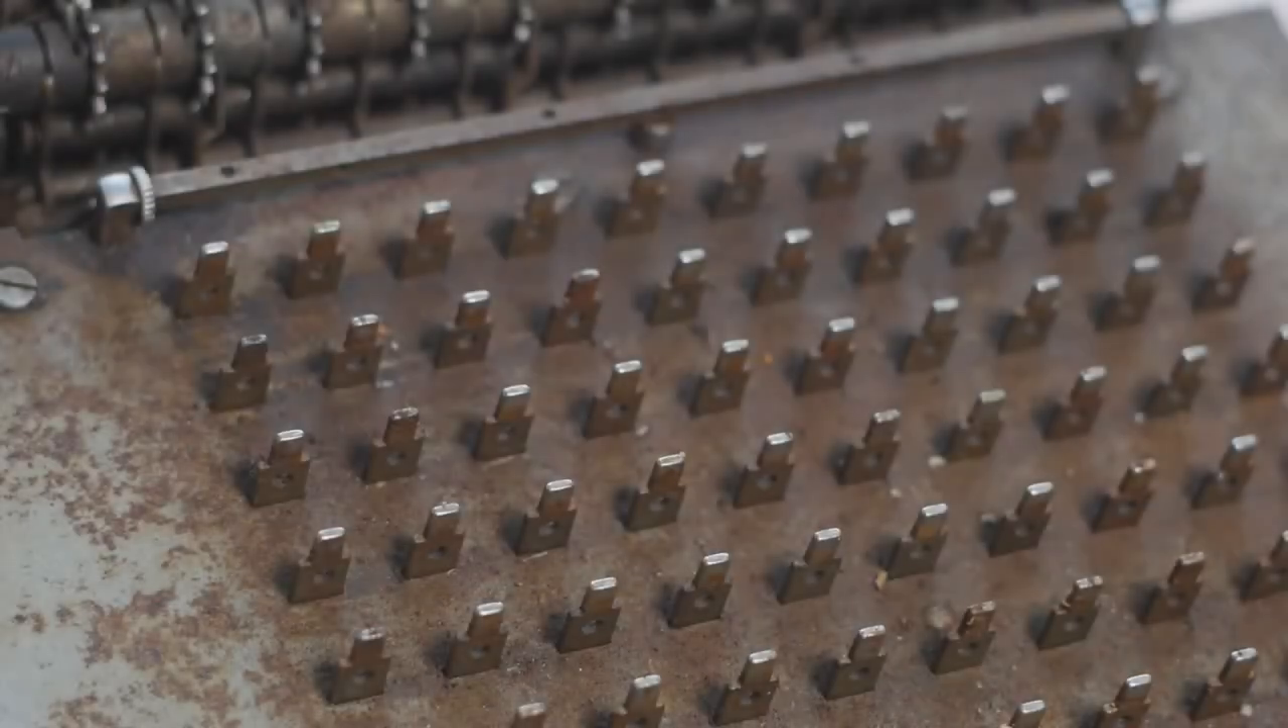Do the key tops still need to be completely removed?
No.